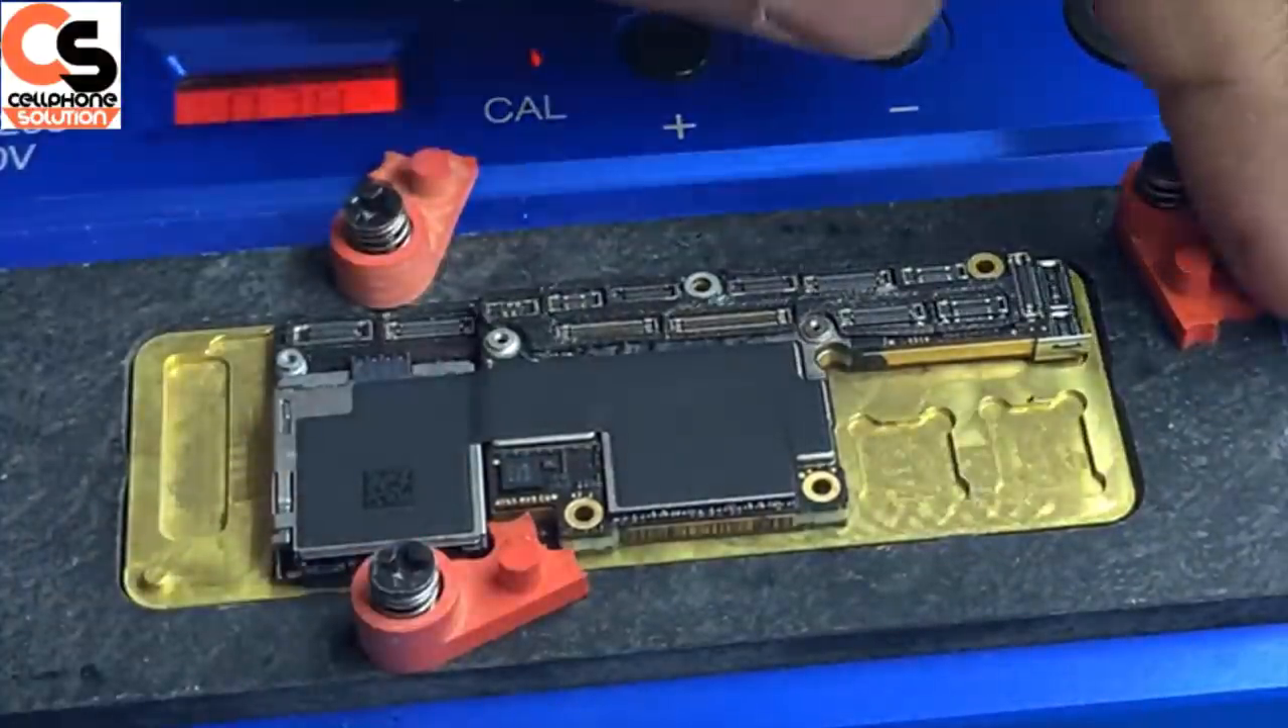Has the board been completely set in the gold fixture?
Yes.